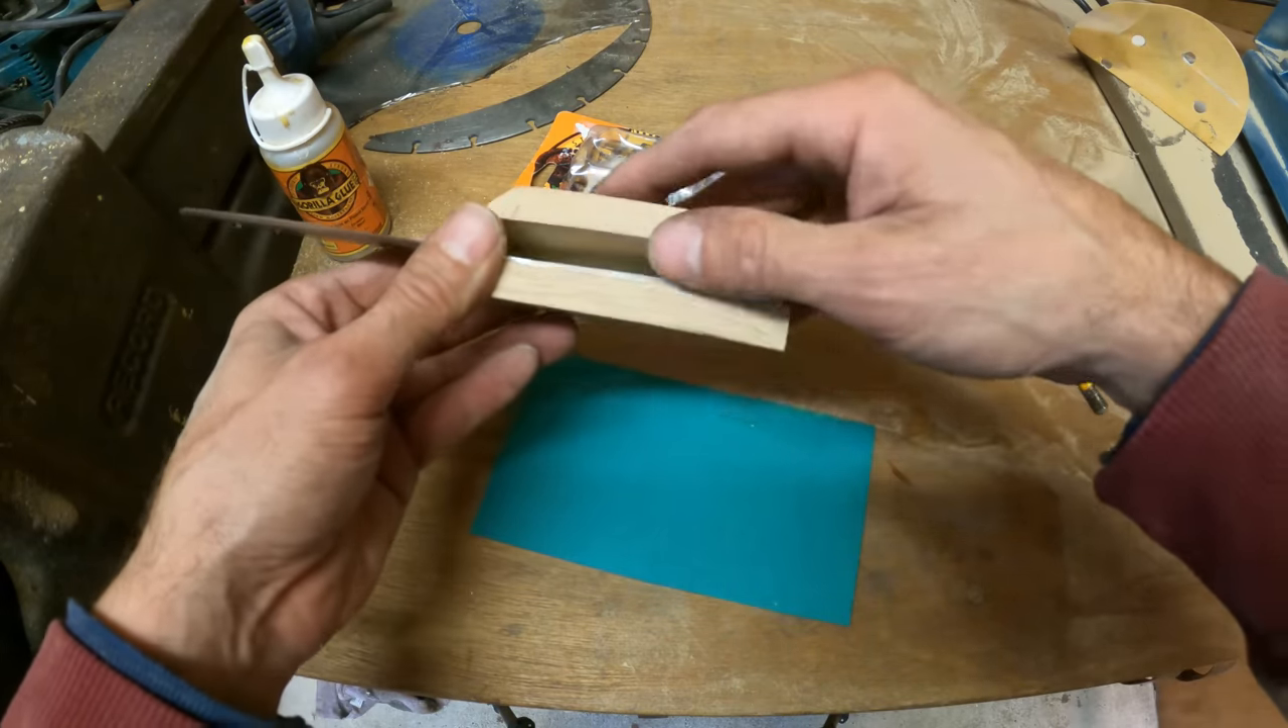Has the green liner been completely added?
No.